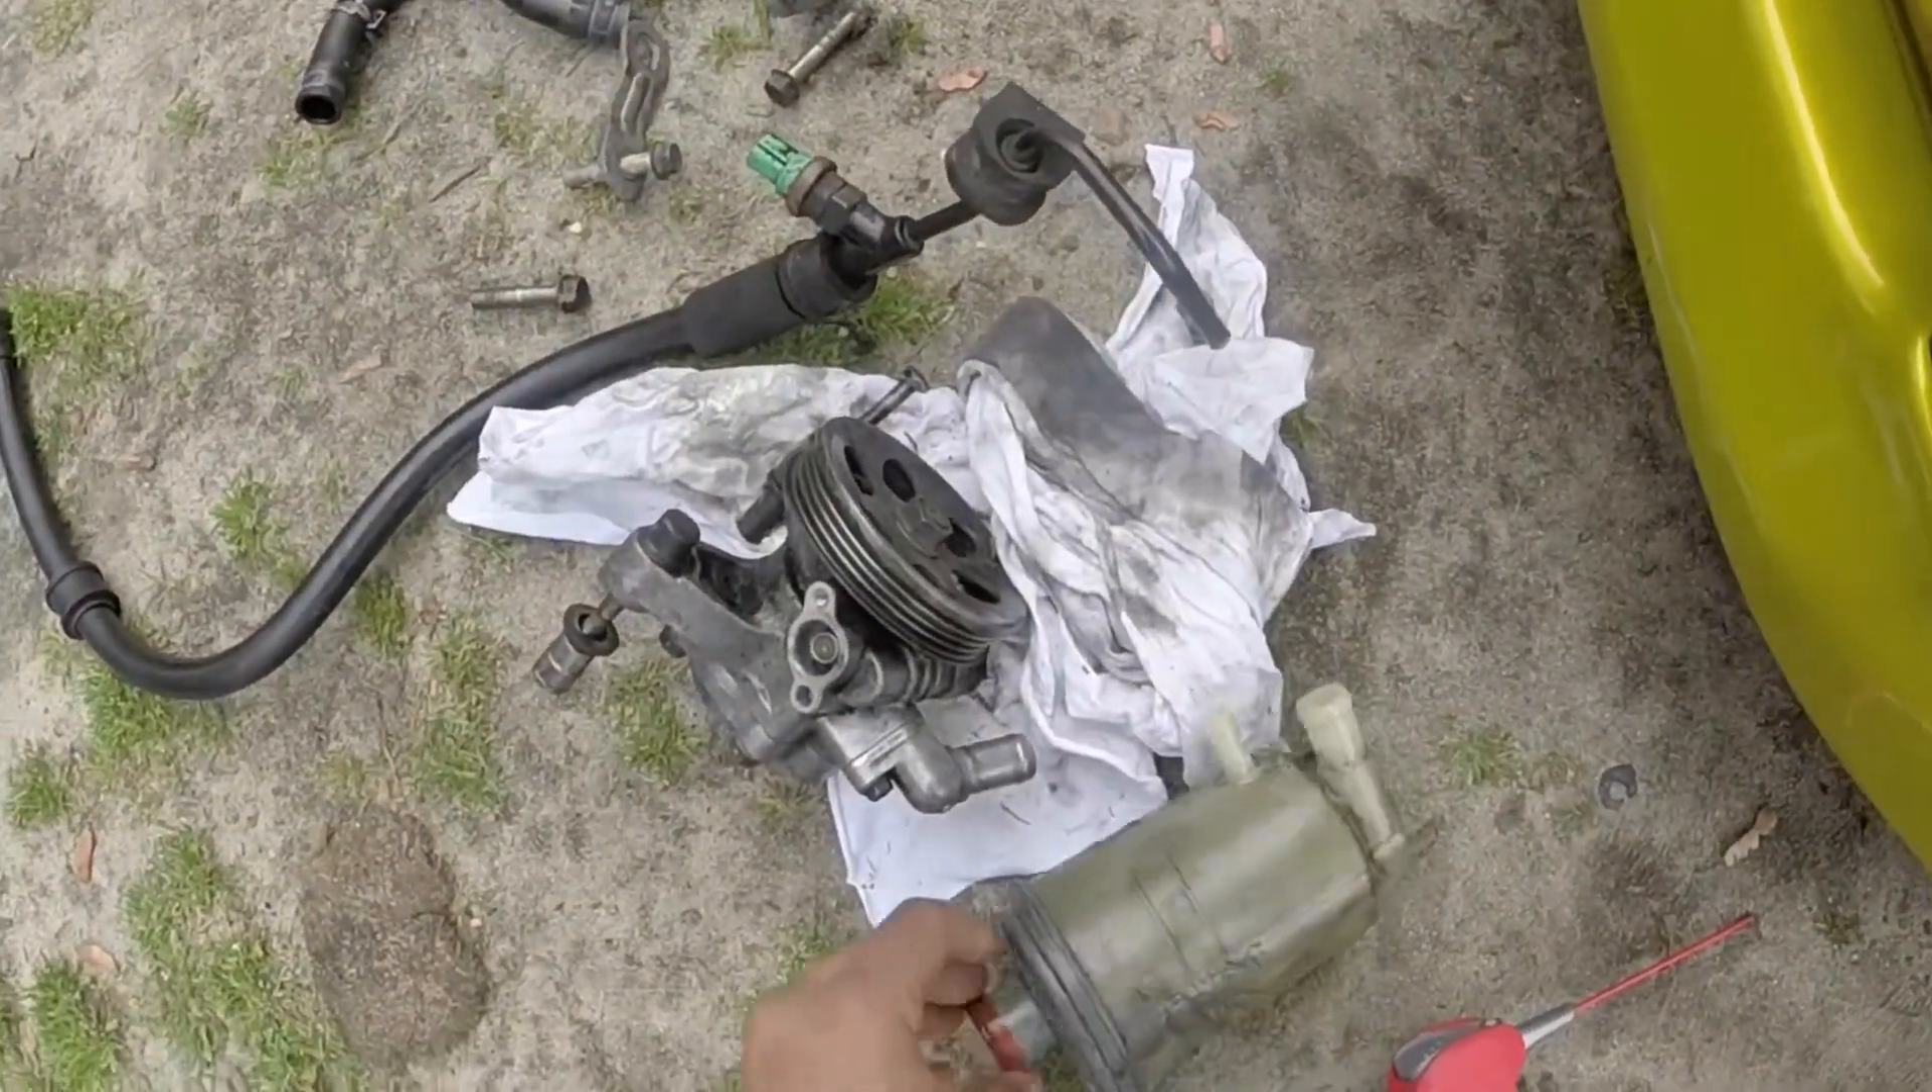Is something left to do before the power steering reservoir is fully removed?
No.